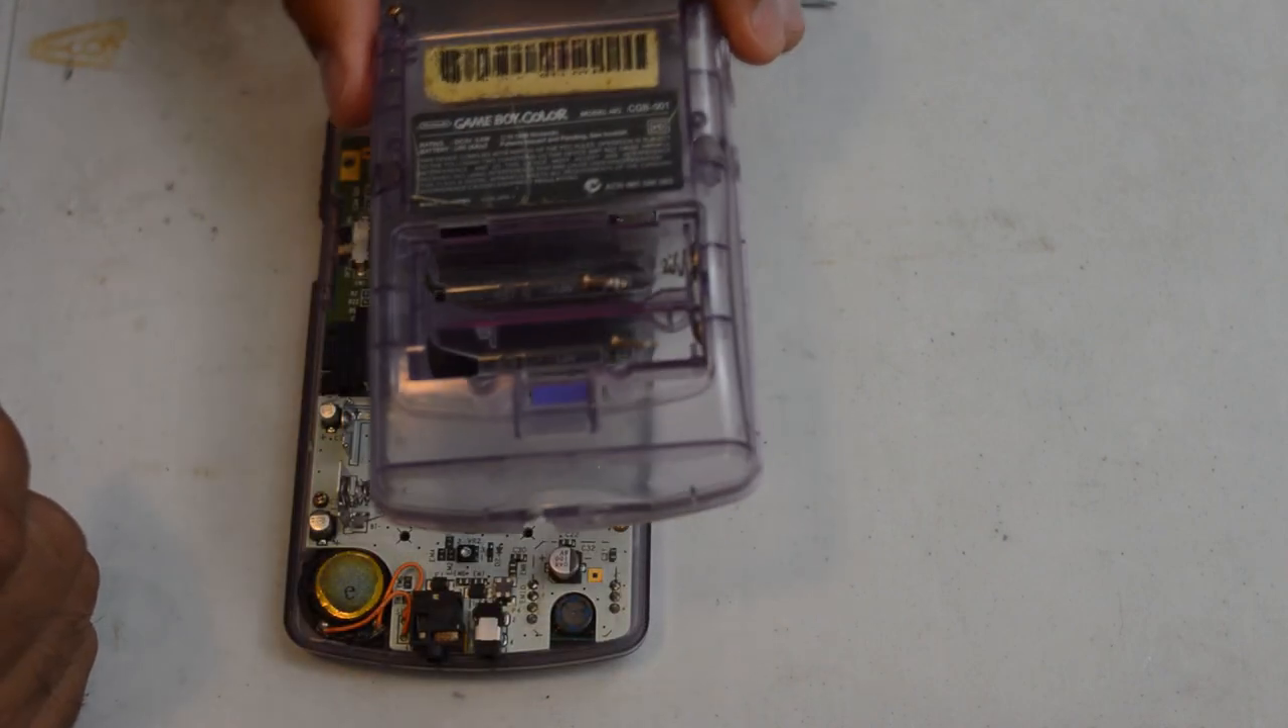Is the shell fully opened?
Yes.